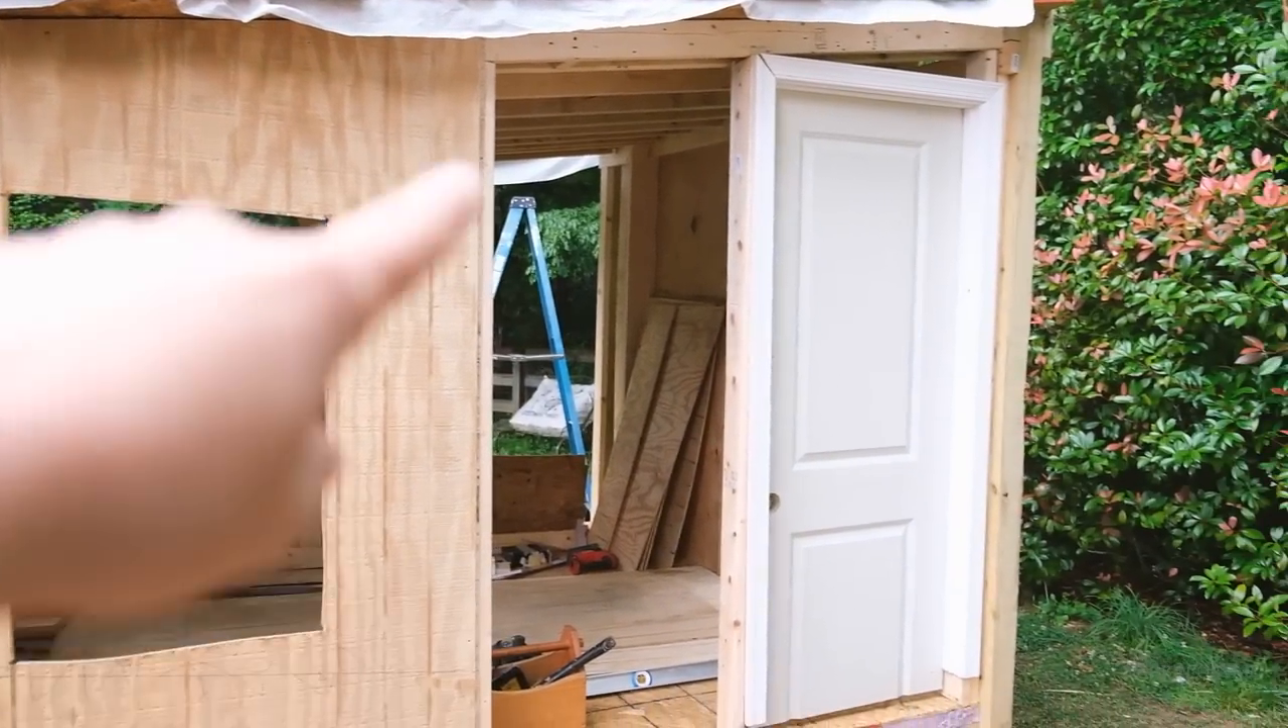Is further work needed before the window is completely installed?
Yes.